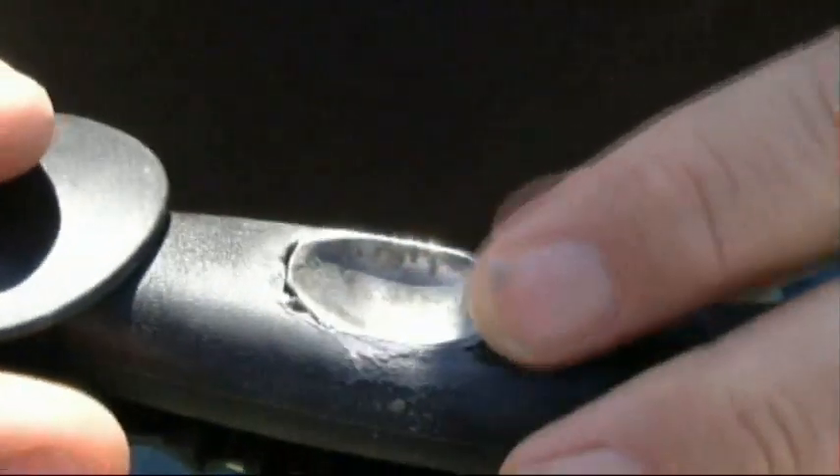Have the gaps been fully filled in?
No.